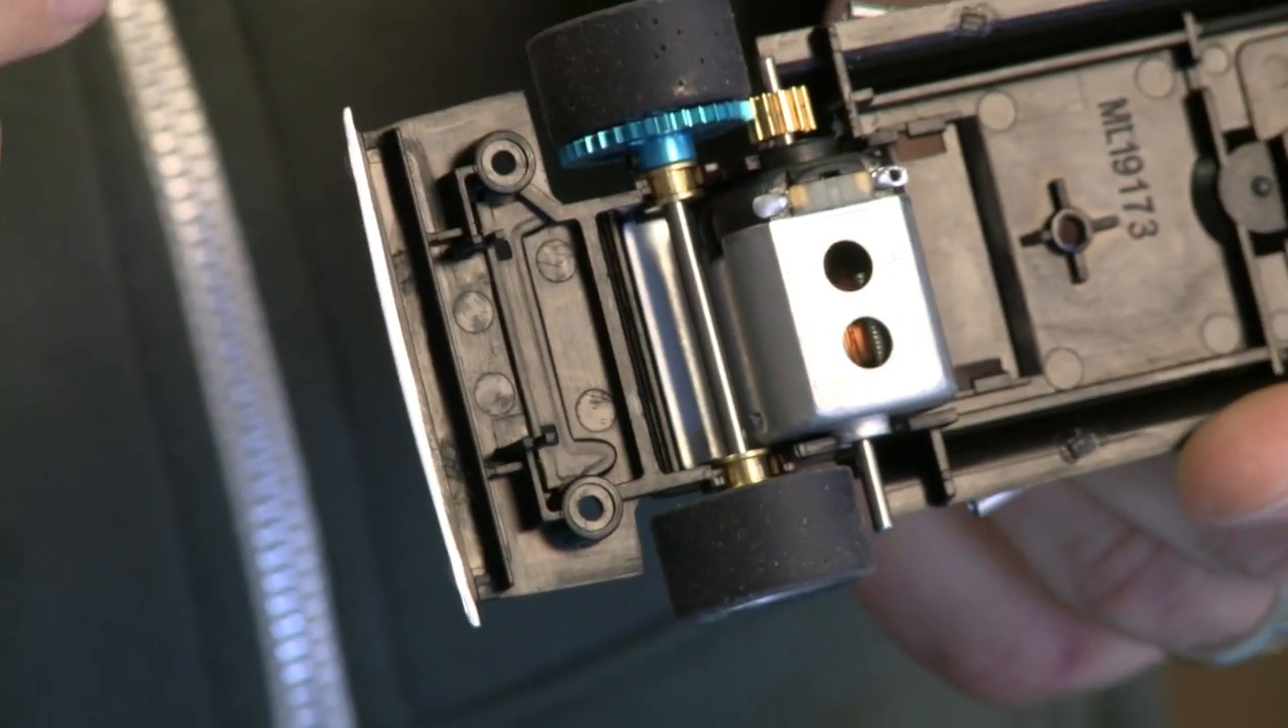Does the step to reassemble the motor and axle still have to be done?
No.